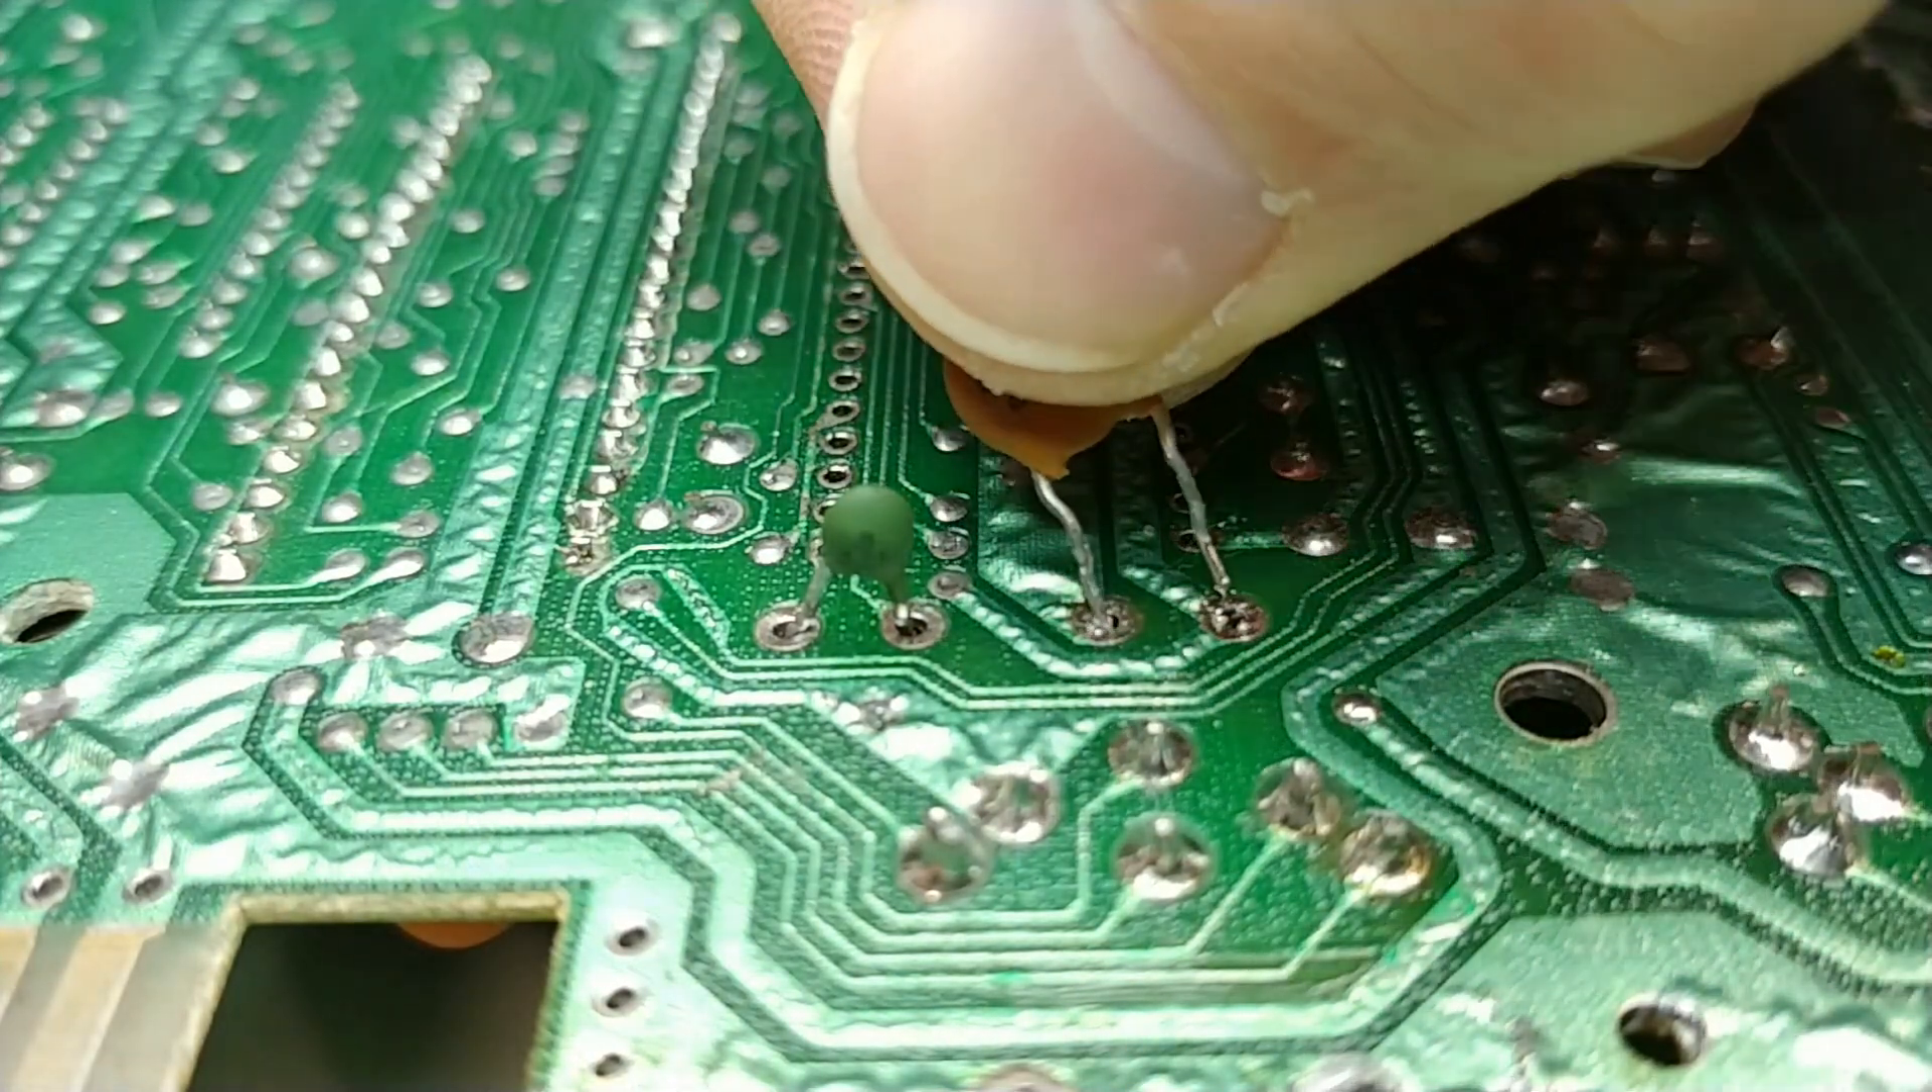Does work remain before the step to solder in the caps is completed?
Yes.